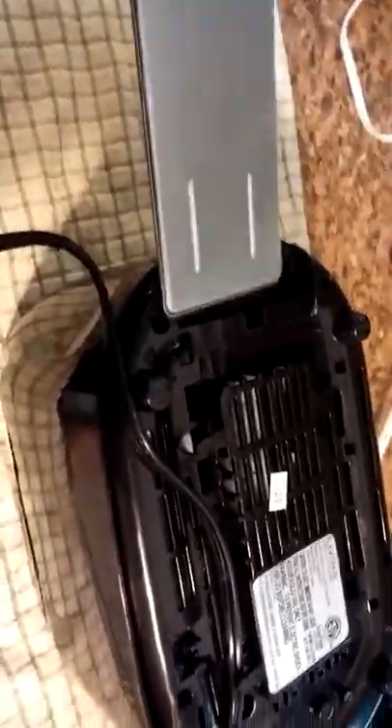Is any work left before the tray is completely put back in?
Yes.